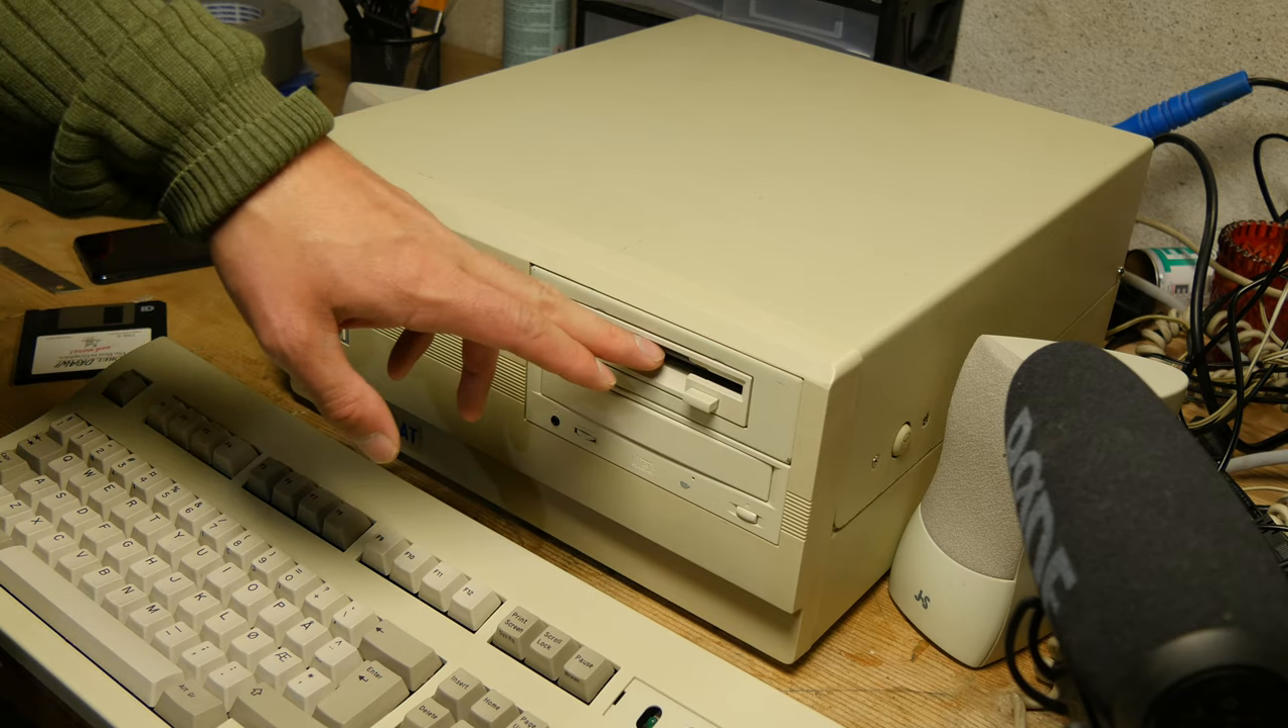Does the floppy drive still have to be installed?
No.